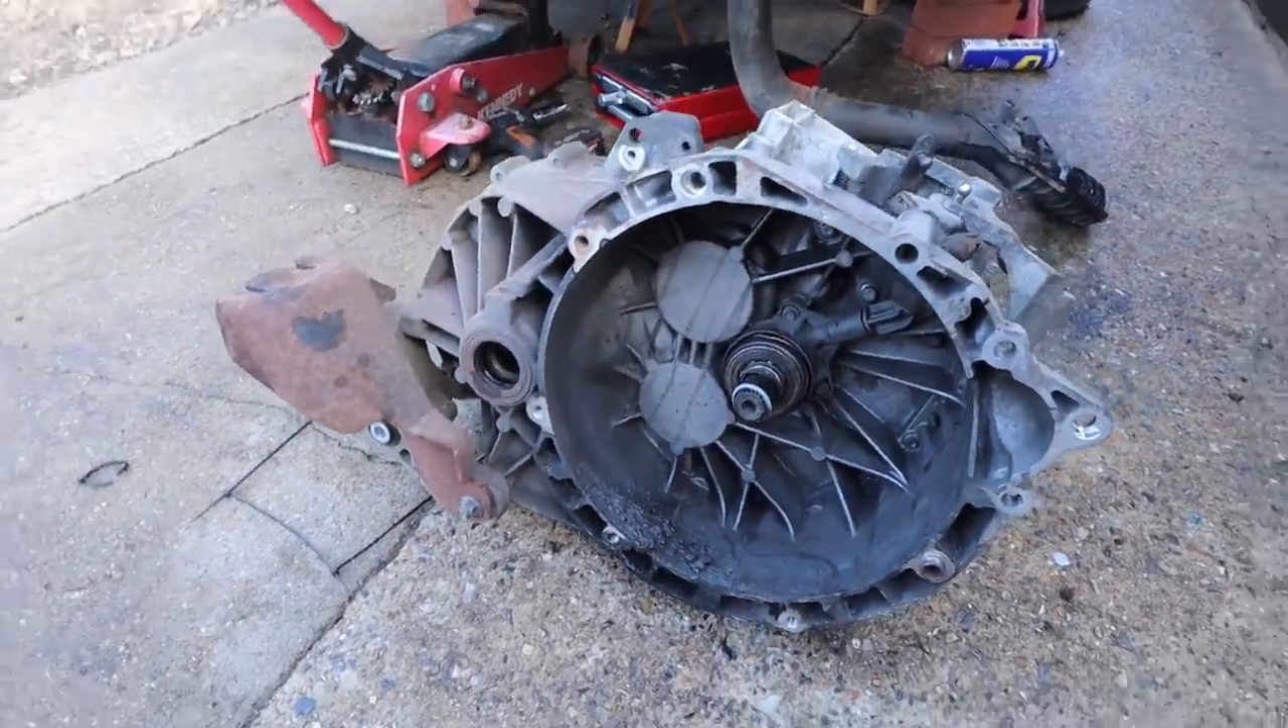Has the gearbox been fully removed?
Yes.